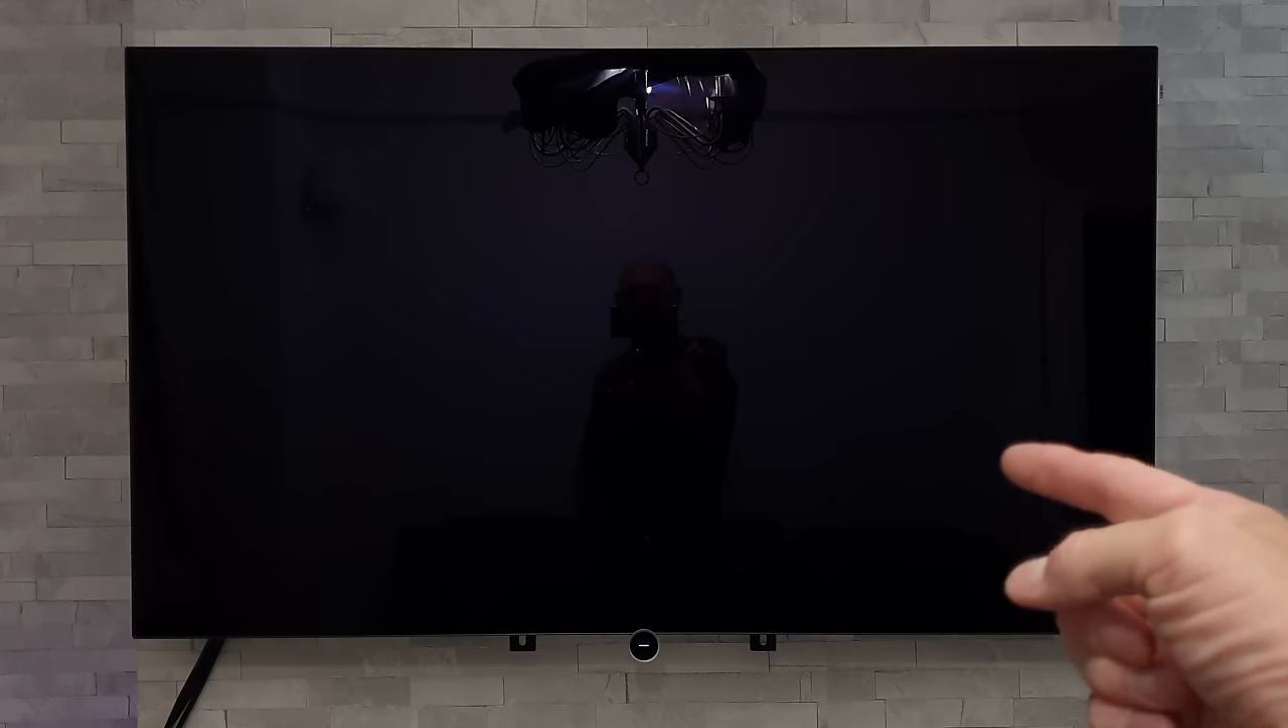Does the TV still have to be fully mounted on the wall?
No.